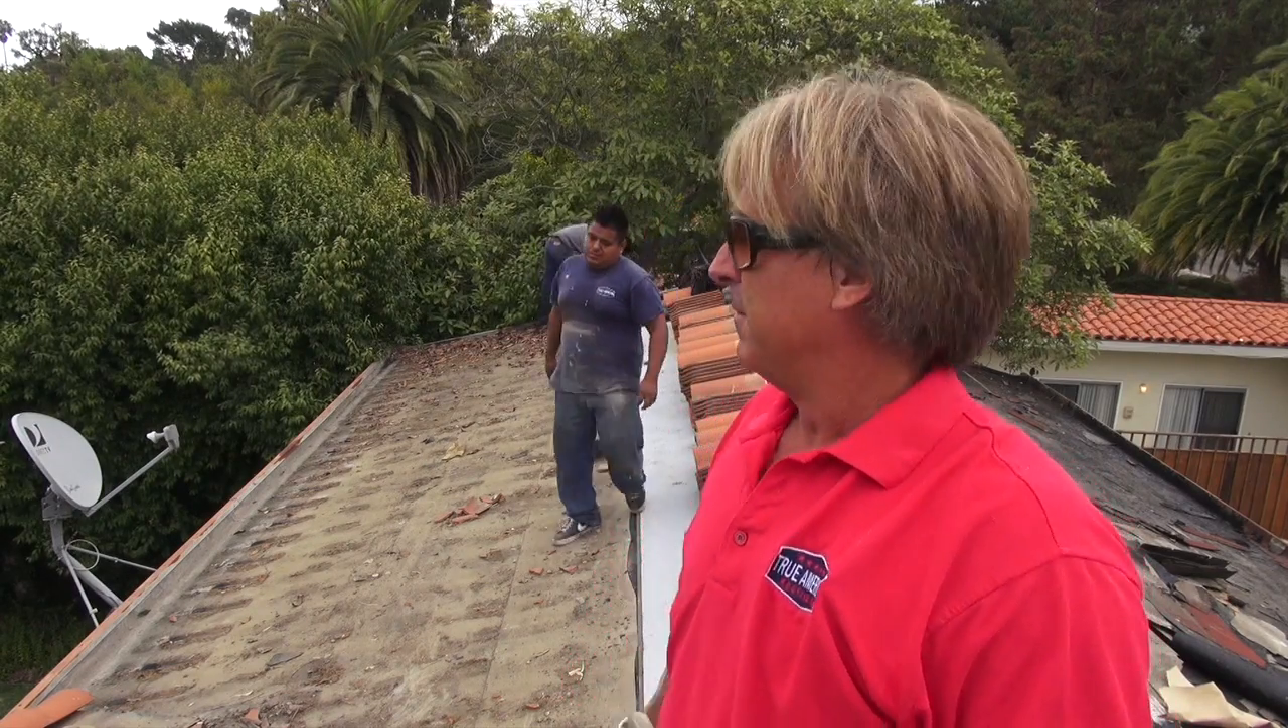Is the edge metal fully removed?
No.